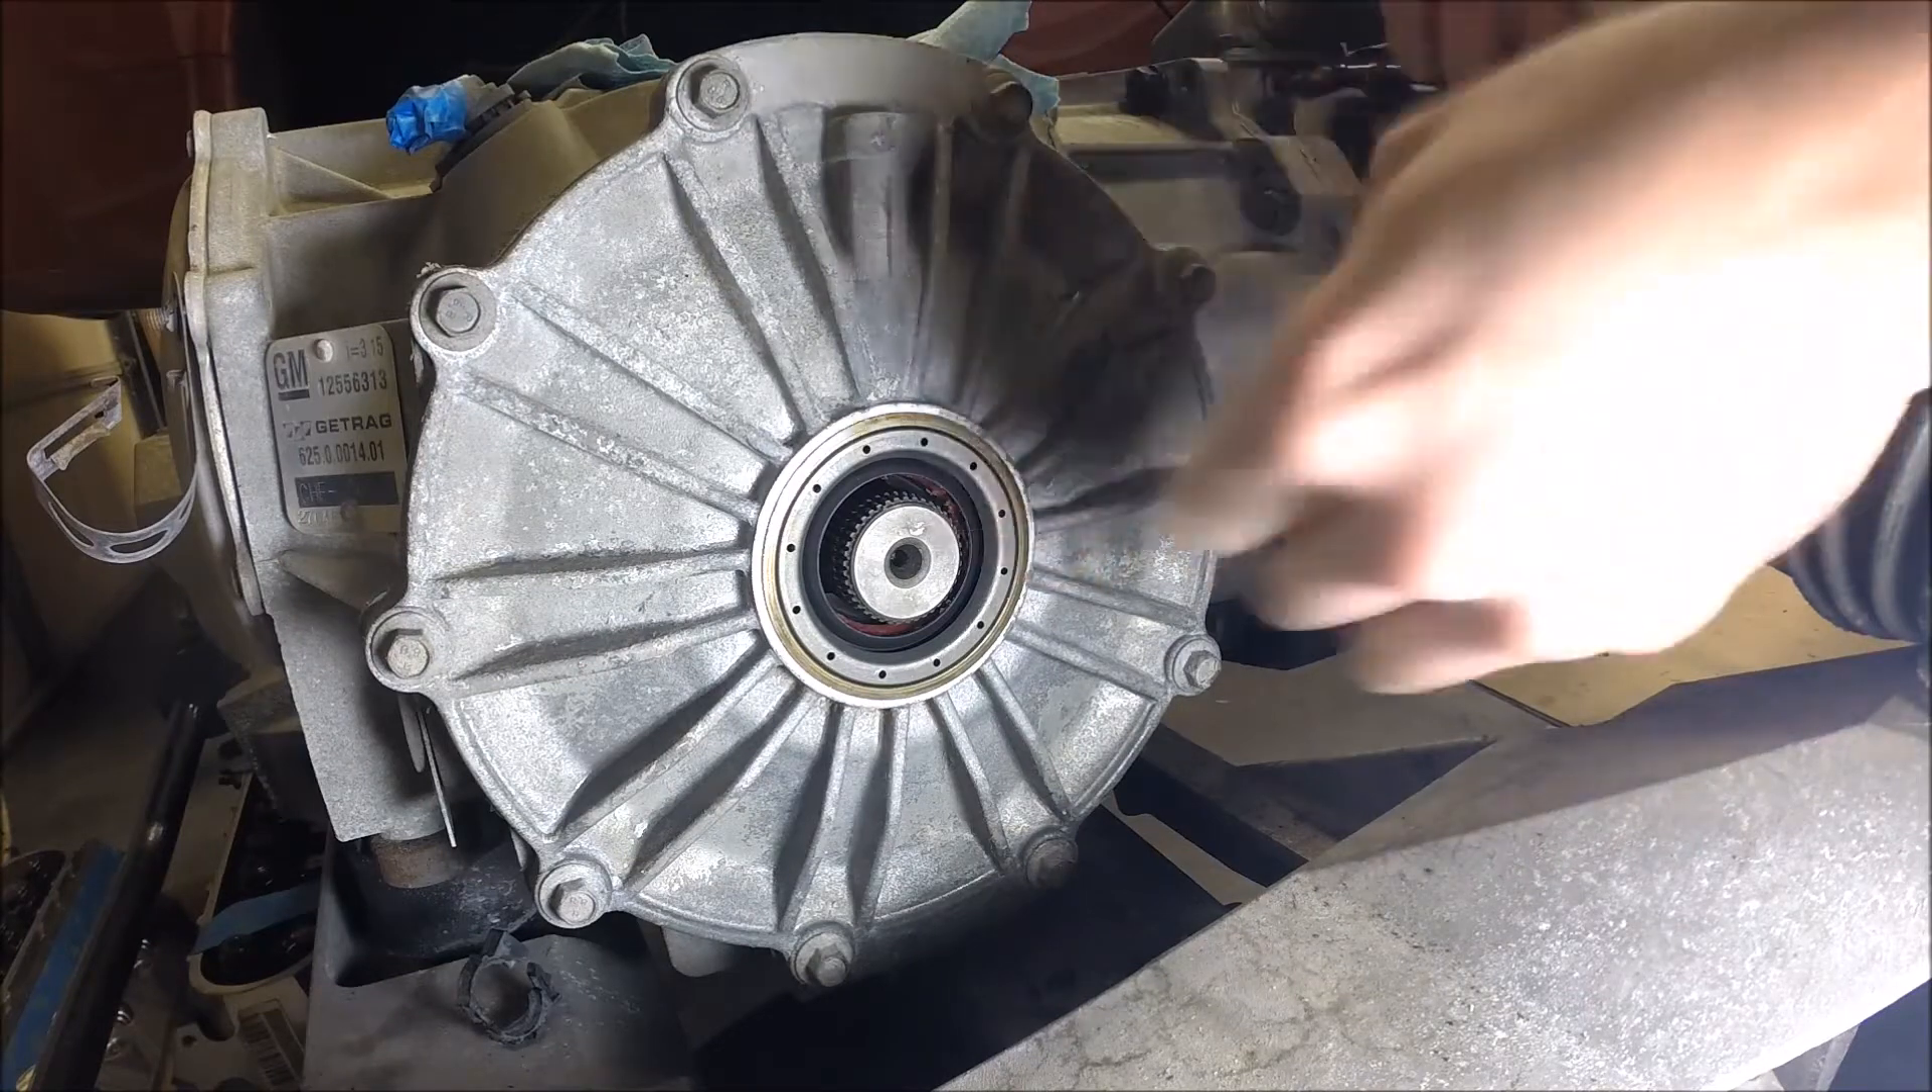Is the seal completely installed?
Yes.